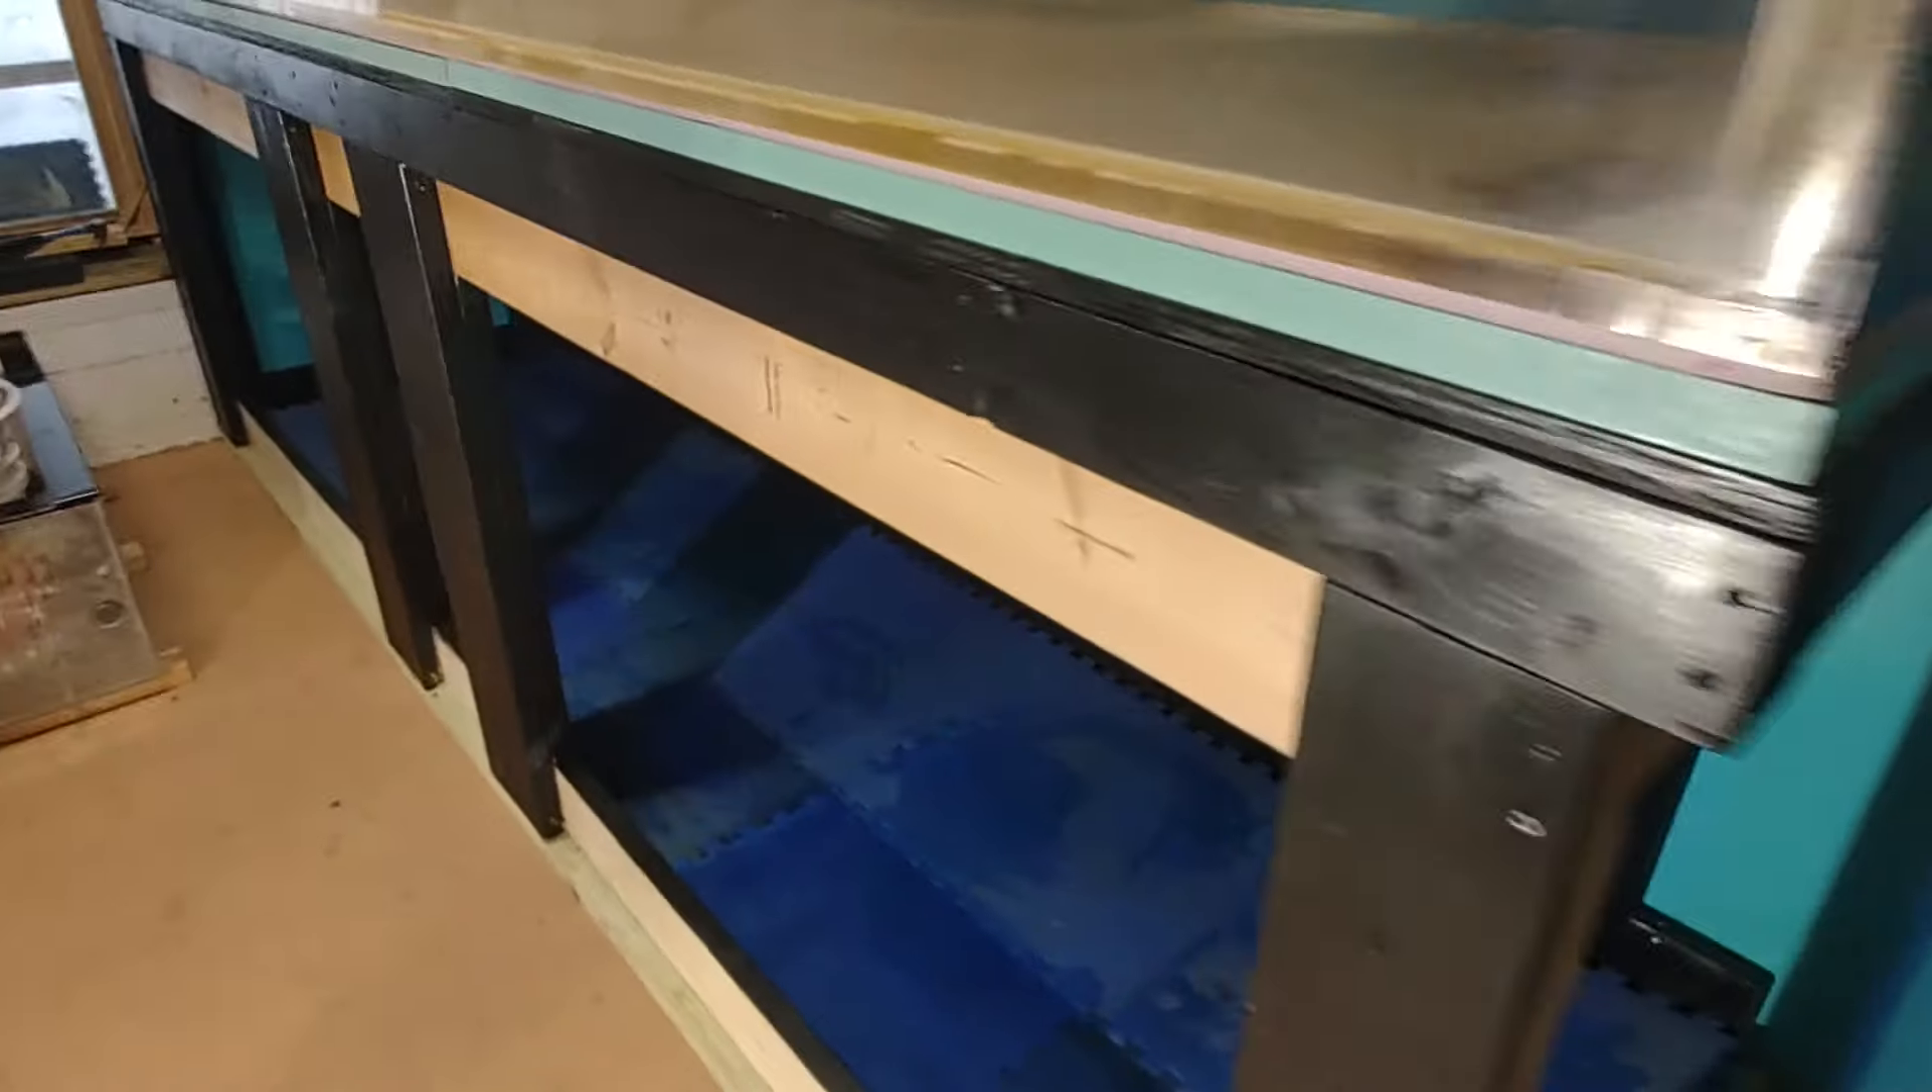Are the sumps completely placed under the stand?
No.